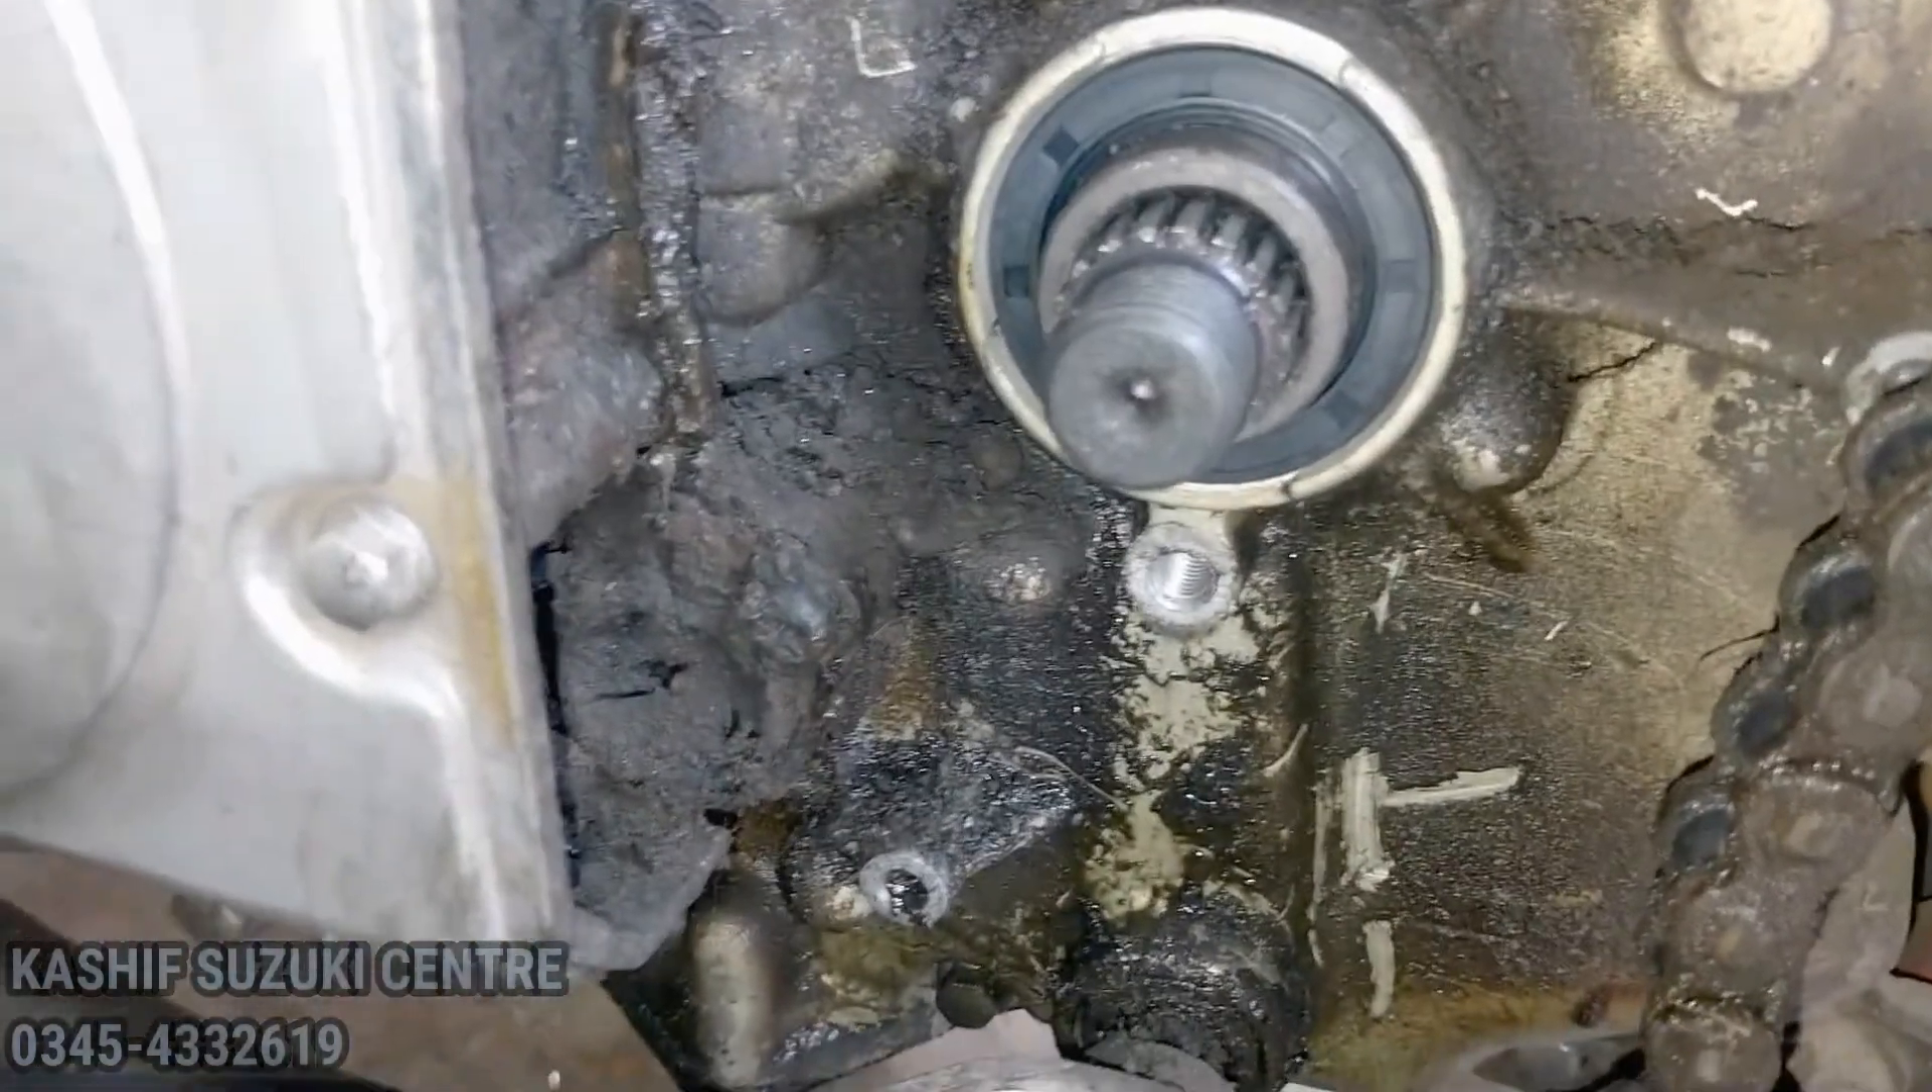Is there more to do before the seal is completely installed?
No.